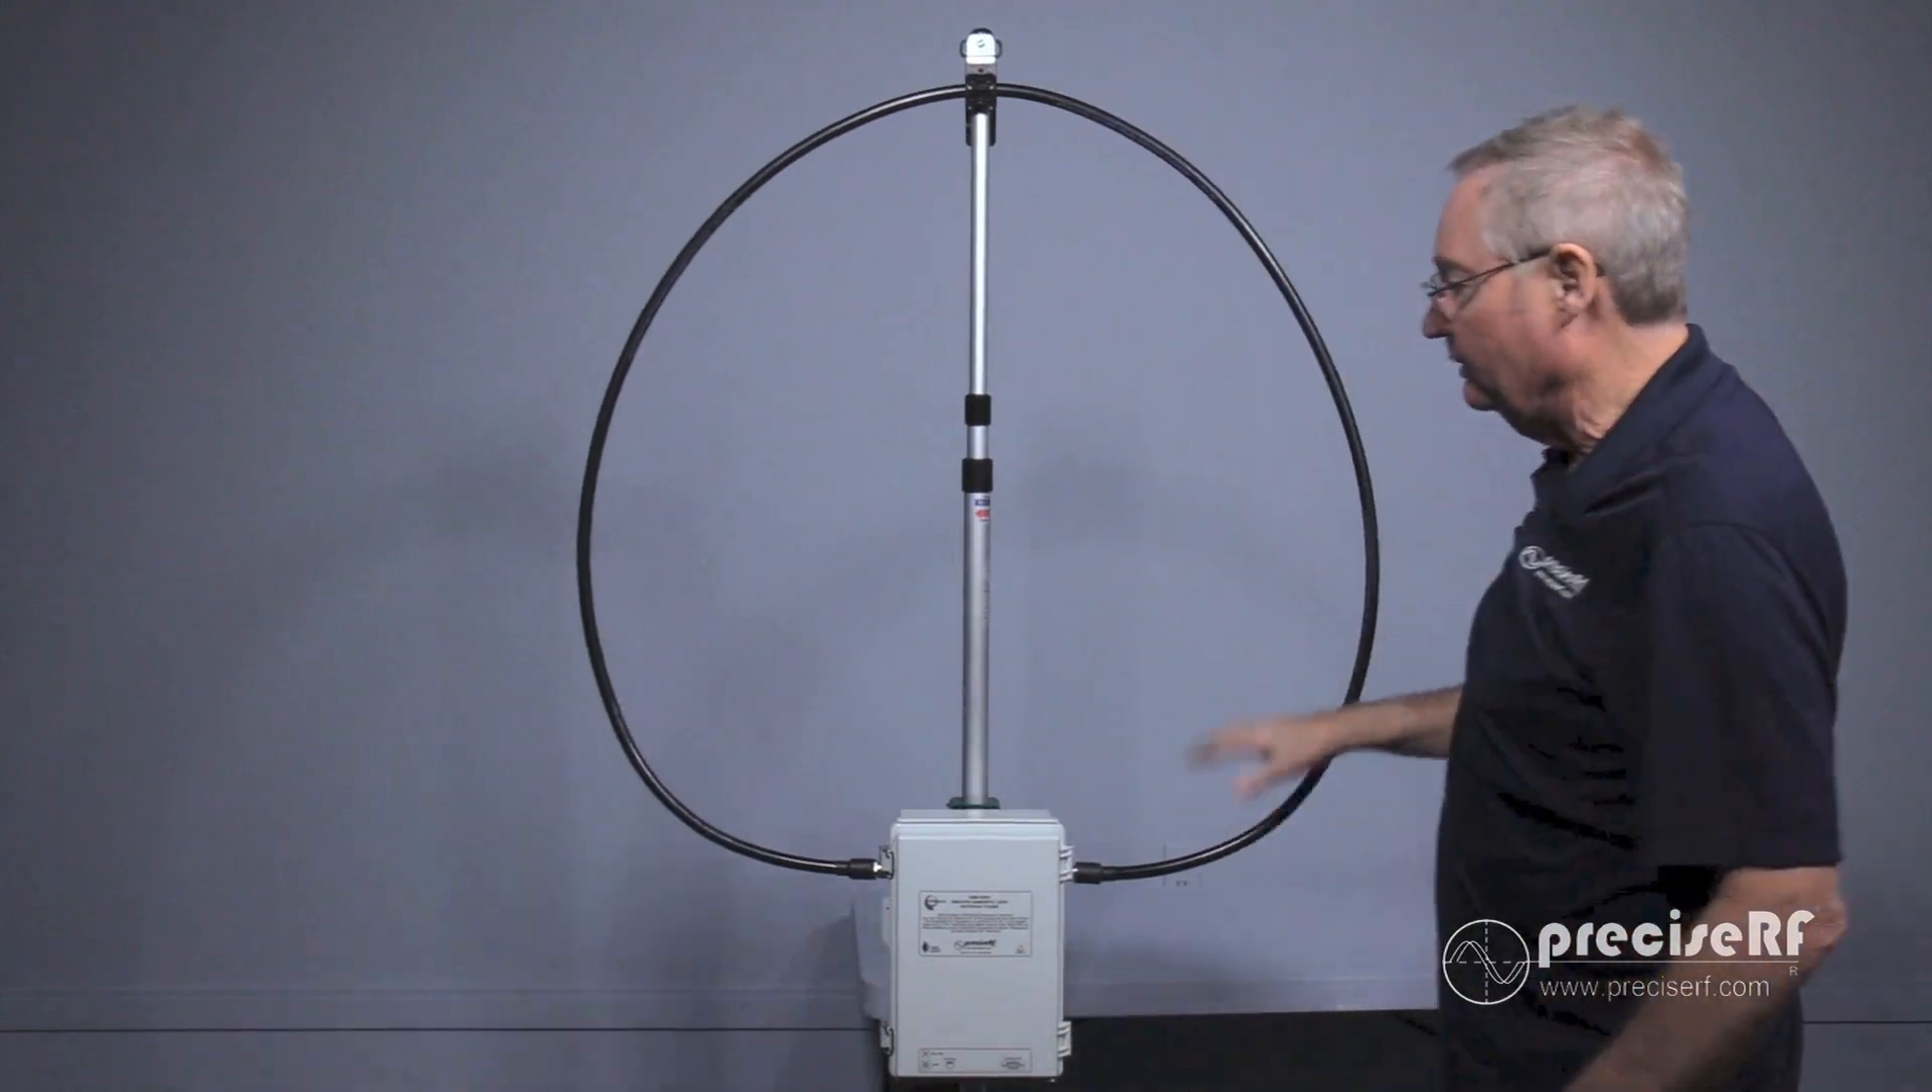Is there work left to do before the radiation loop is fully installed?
No.